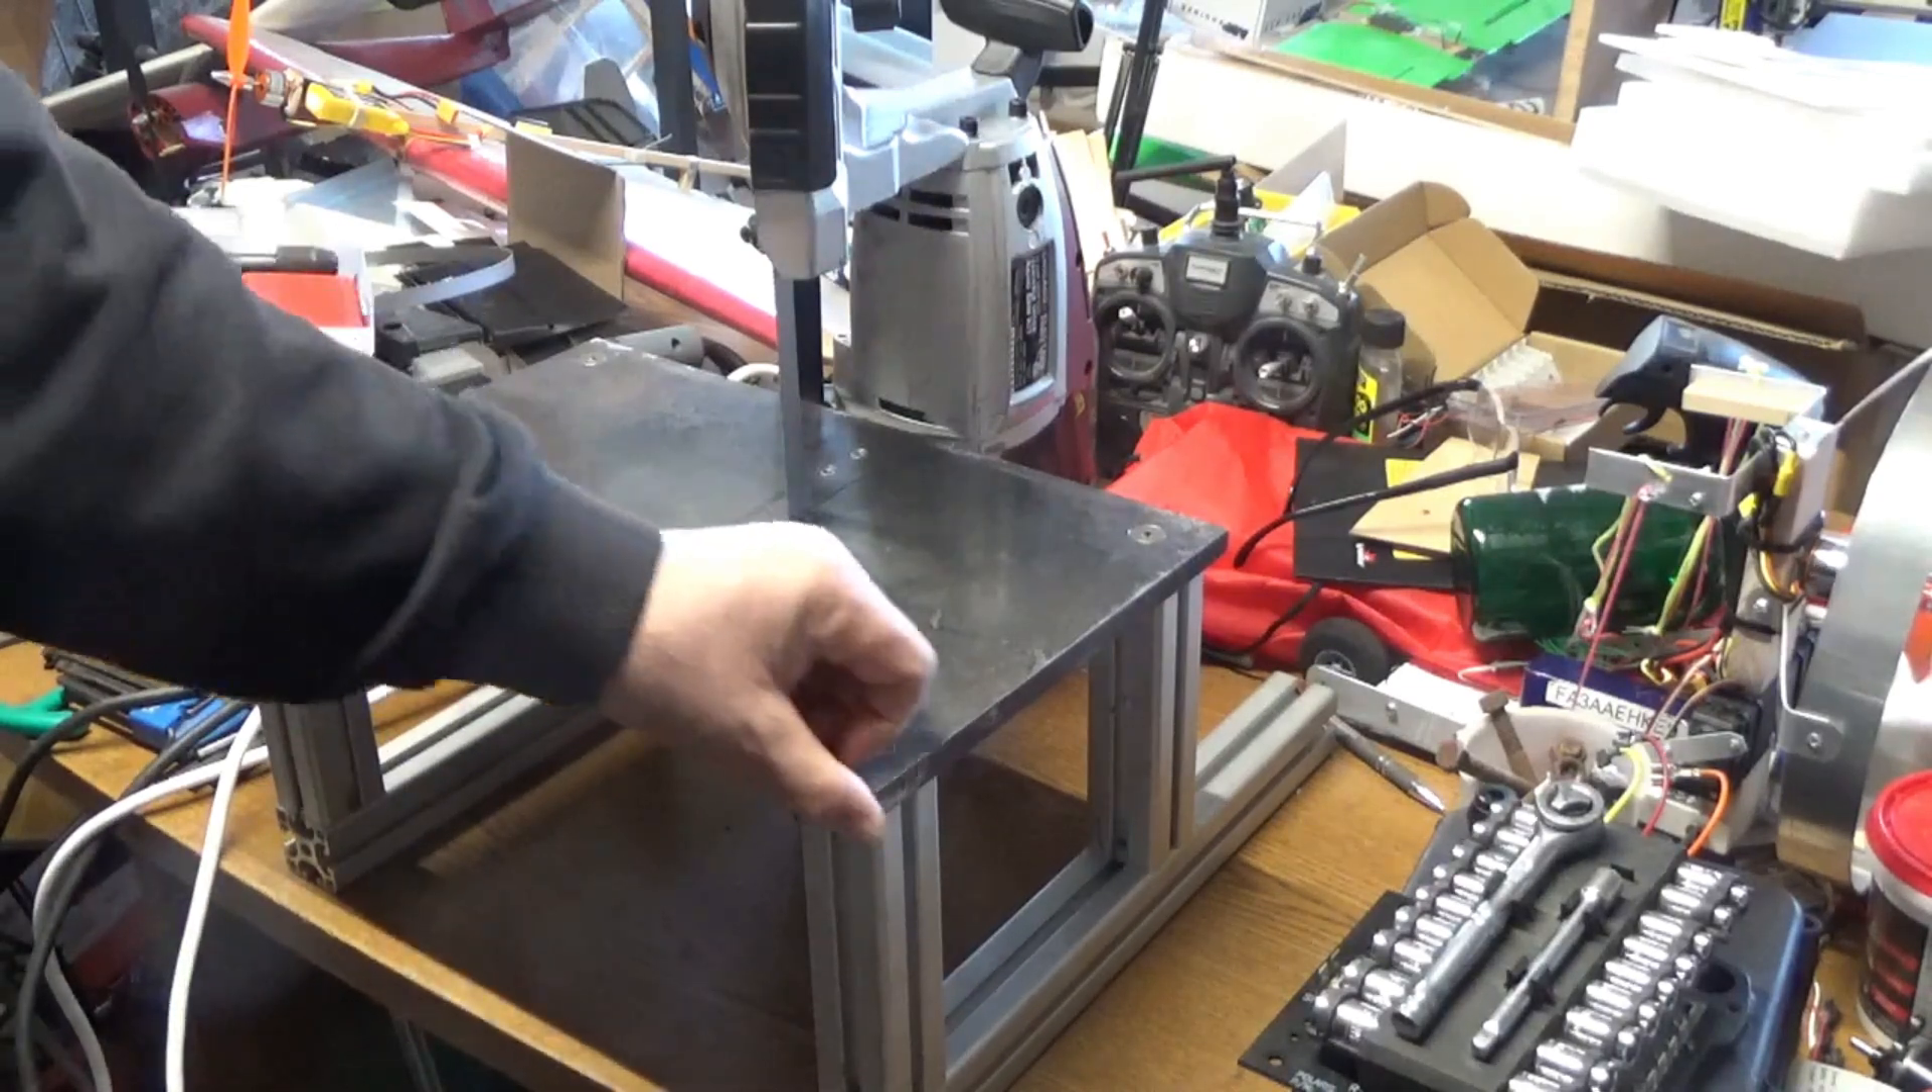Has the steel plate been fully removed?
No.